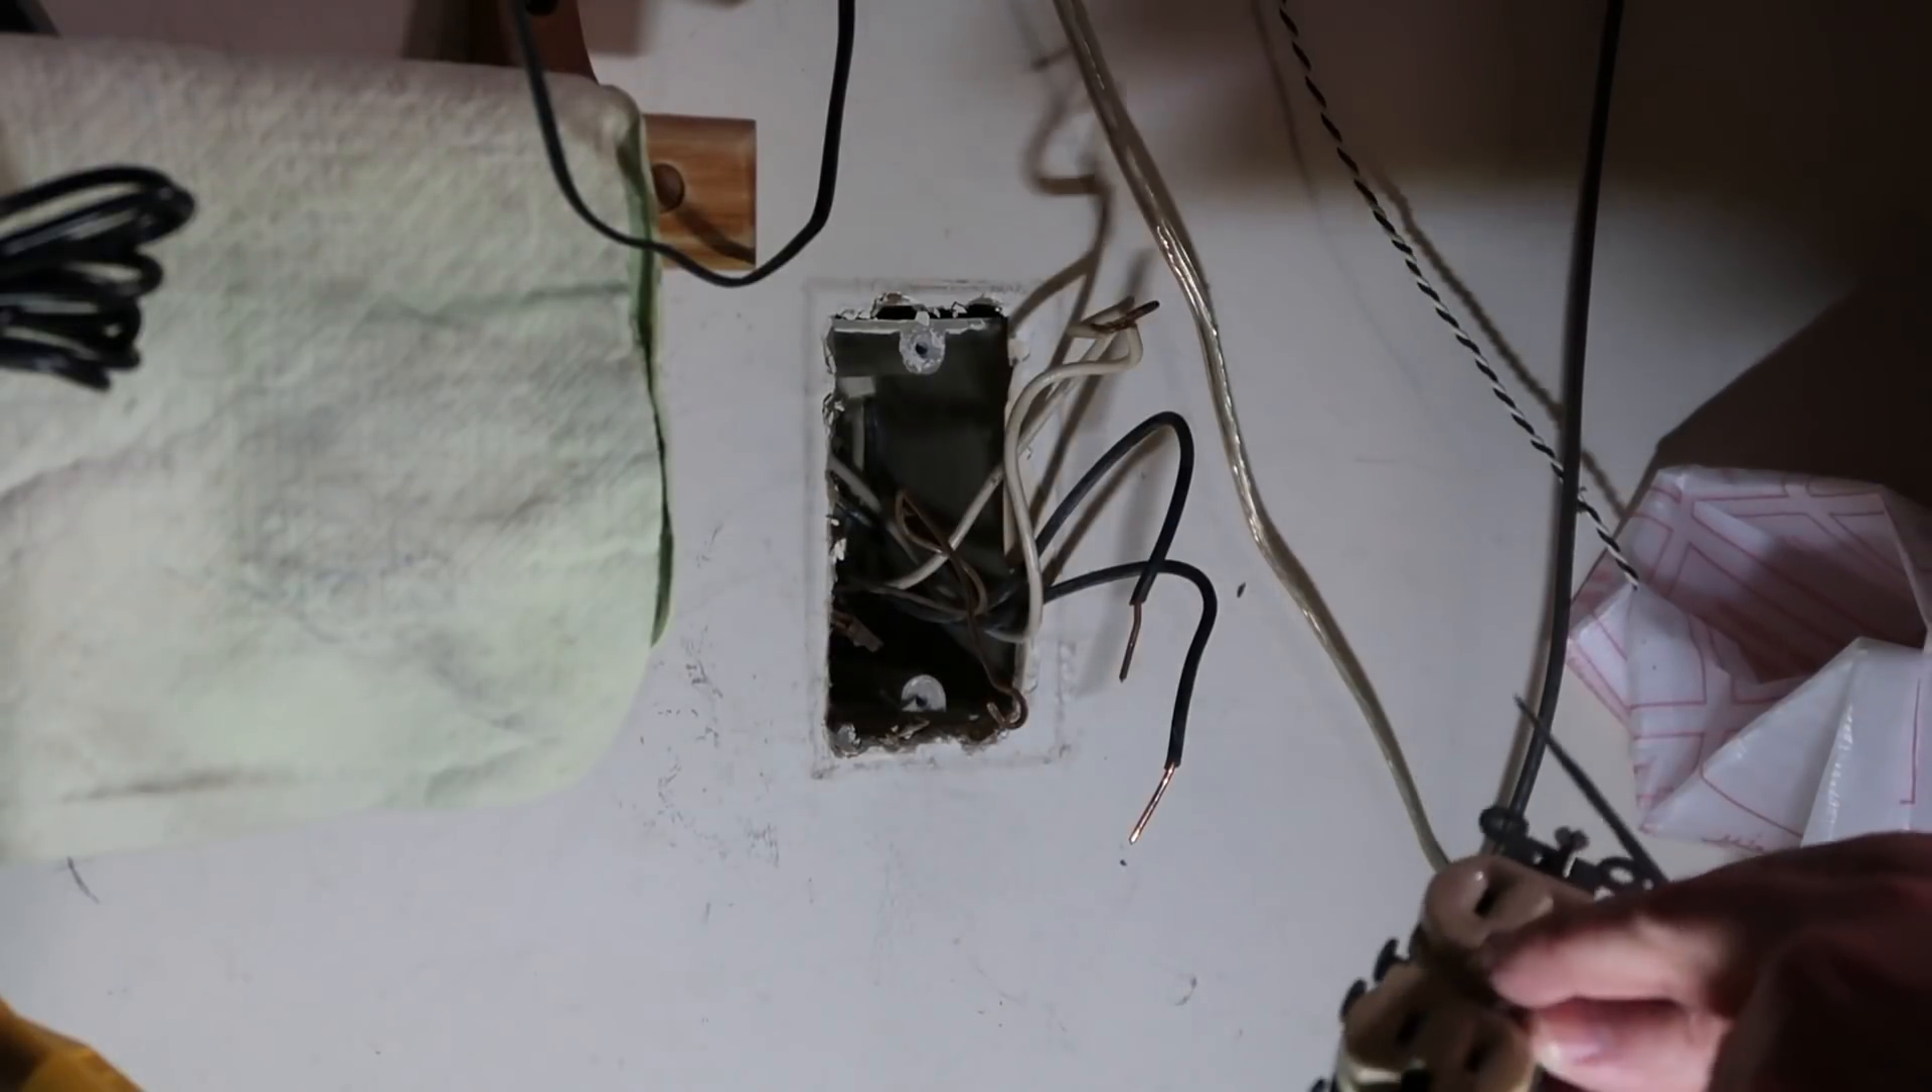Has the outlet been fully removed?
Yes.